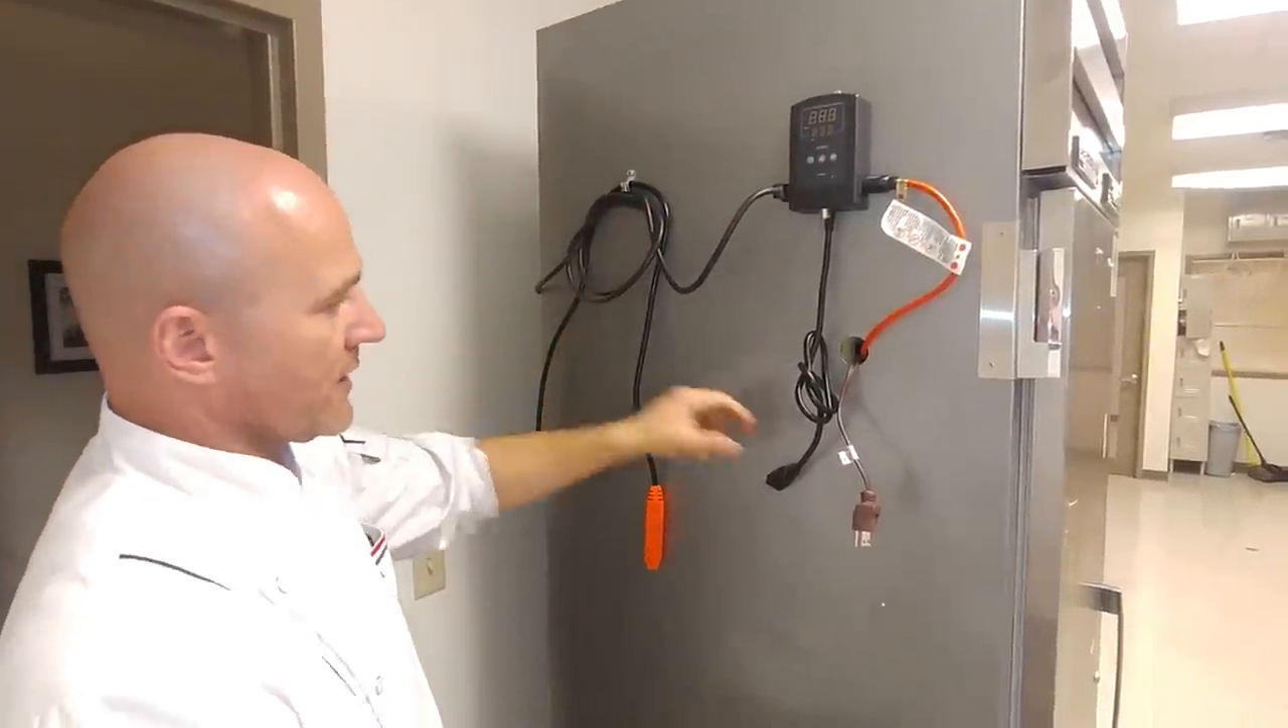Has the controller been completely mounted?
Yes.